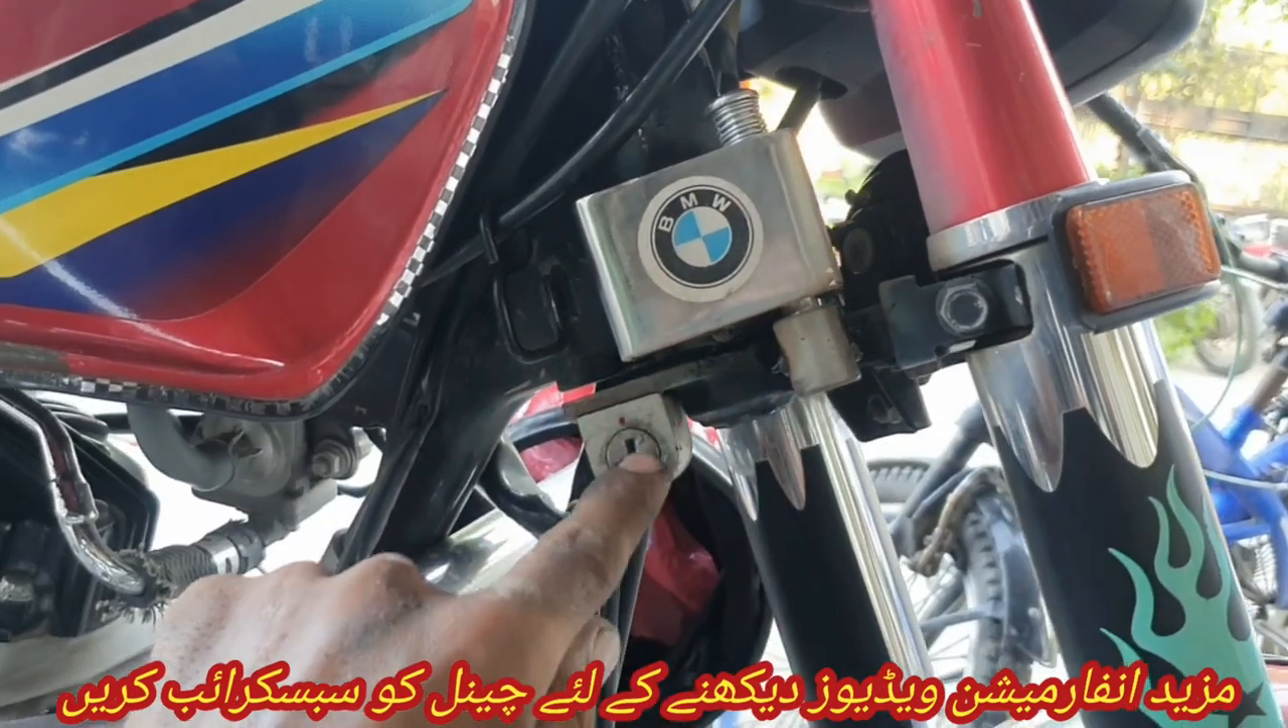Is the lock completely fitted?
Yes.